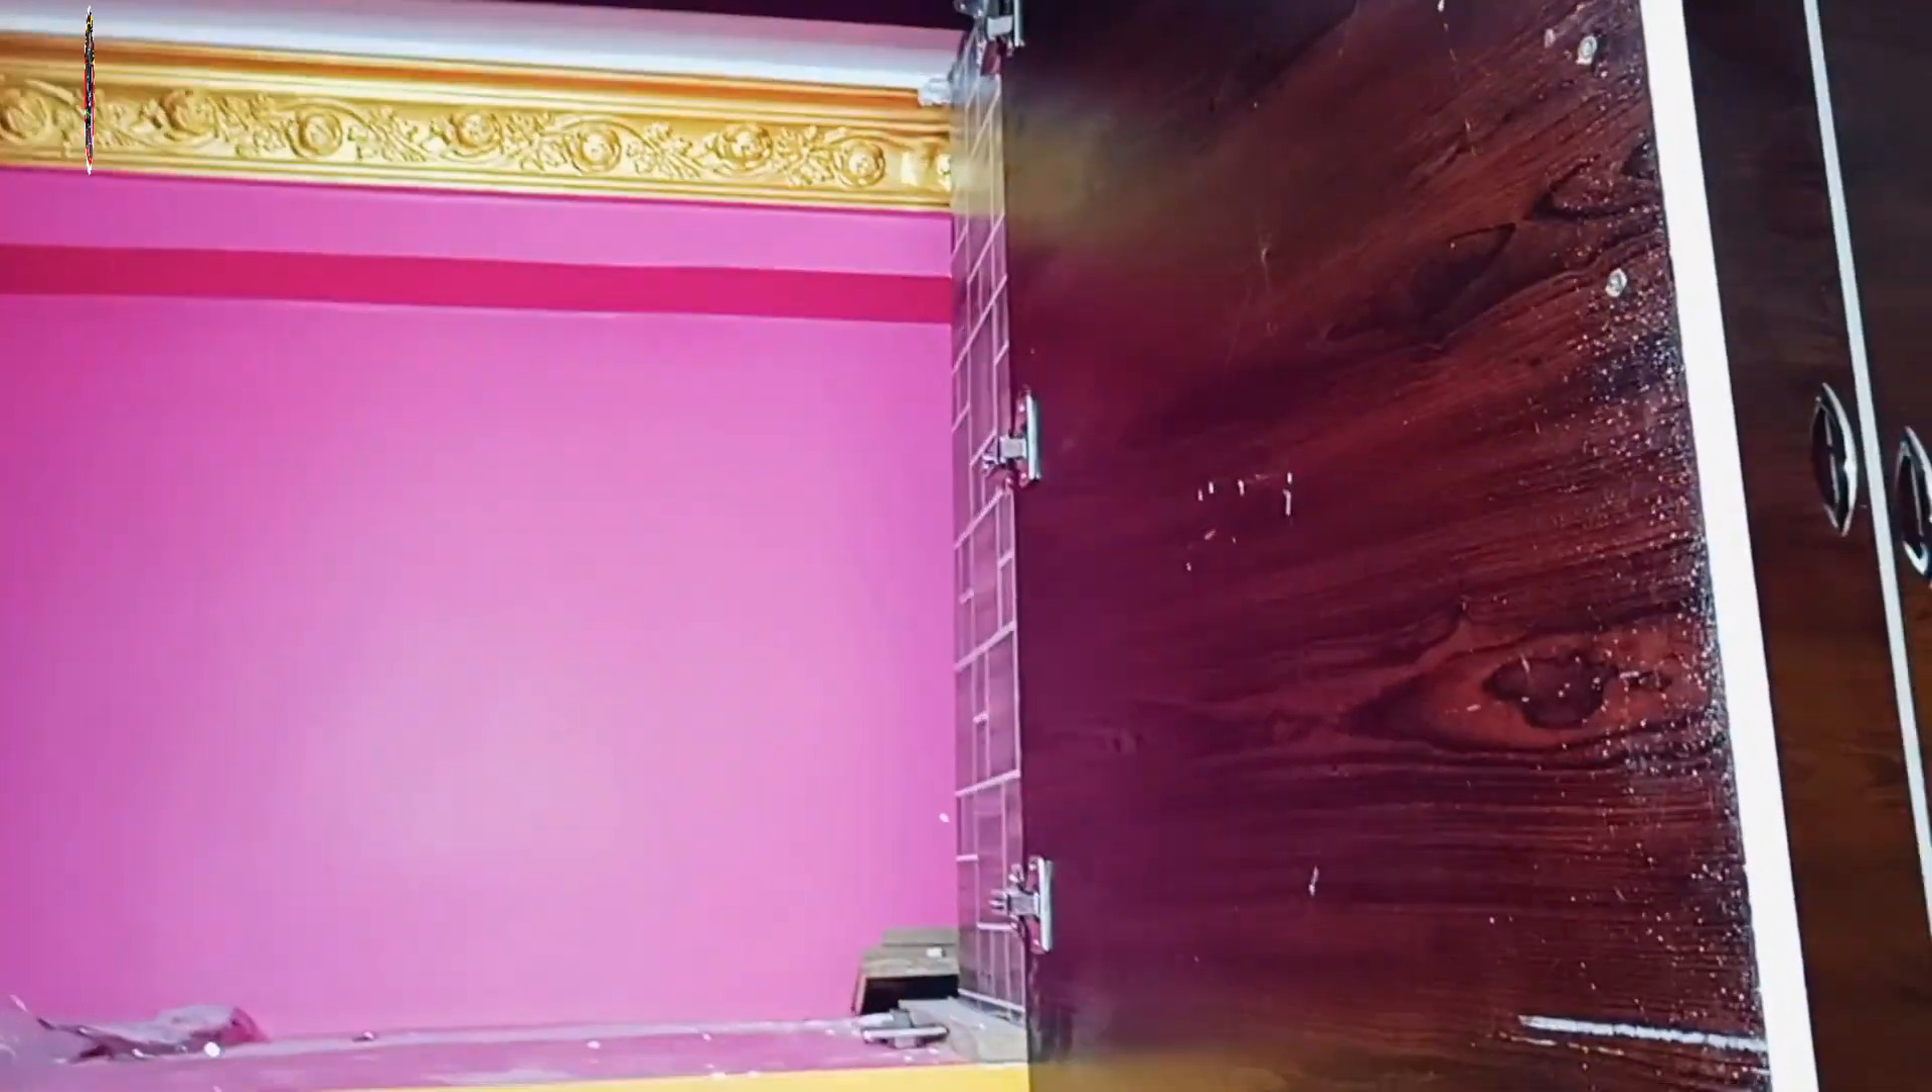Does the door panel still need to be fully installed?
No.